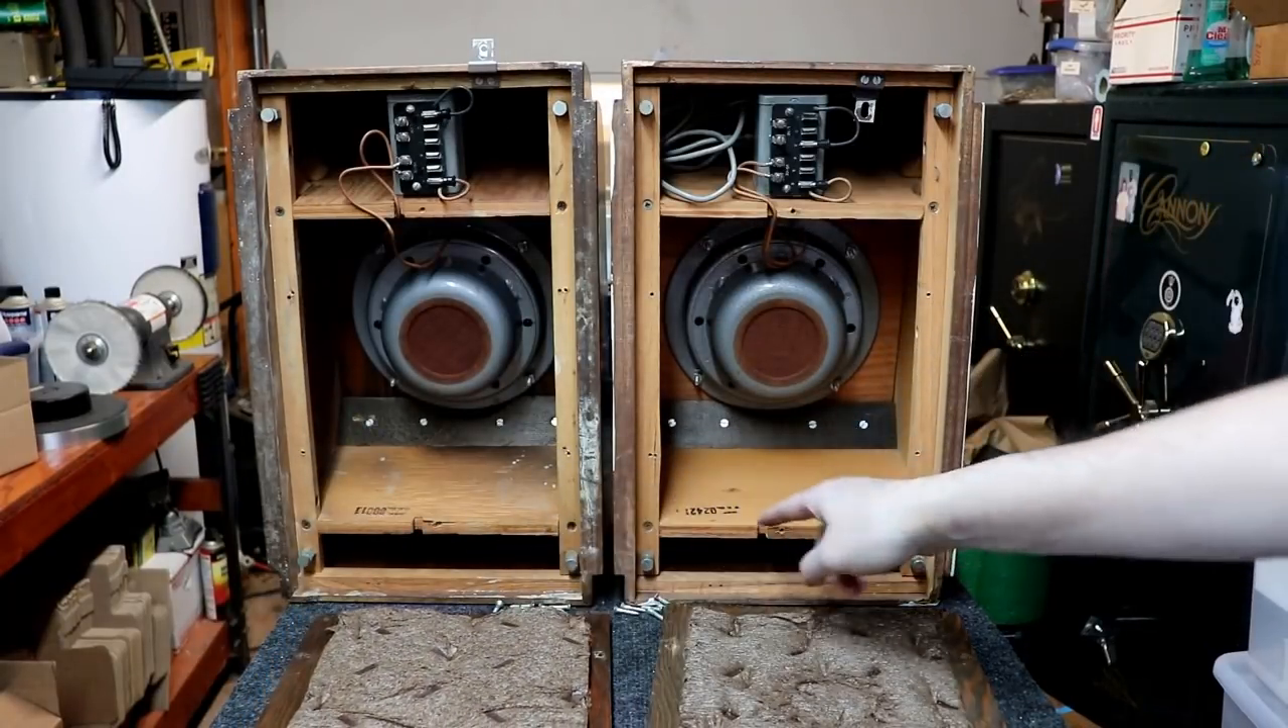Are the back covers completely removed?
Yes.